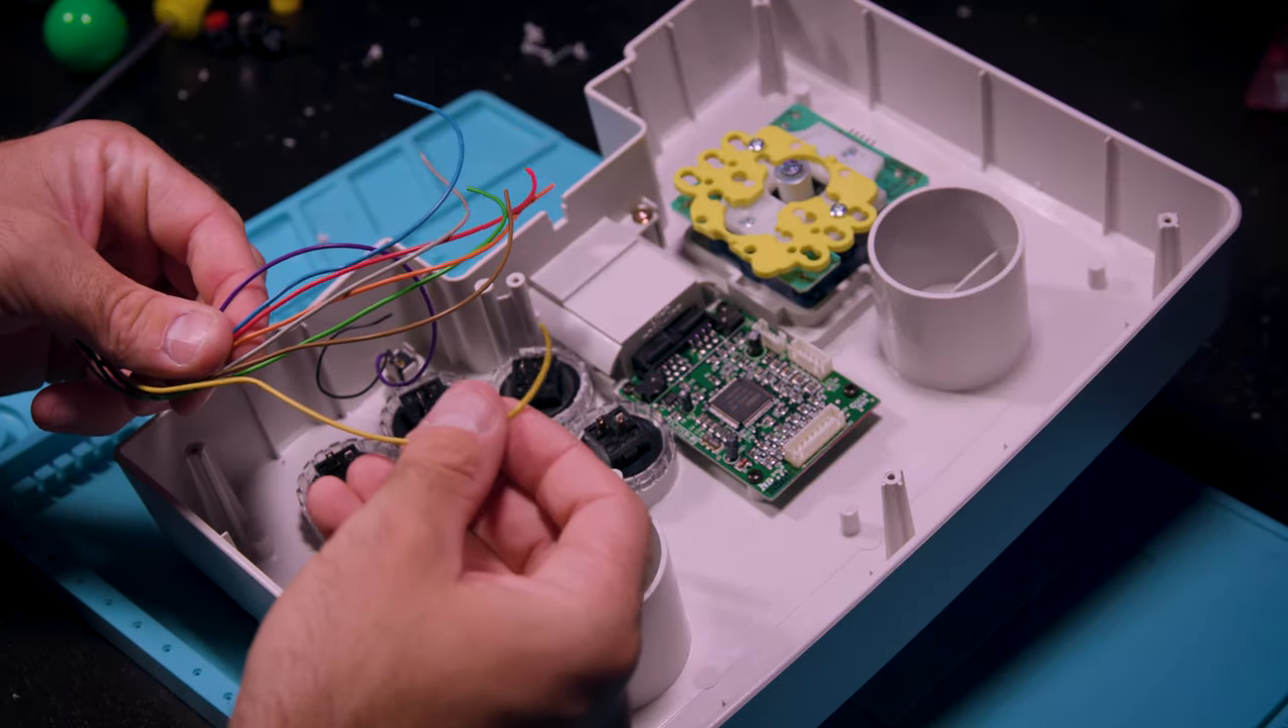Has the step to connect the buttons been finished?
No.